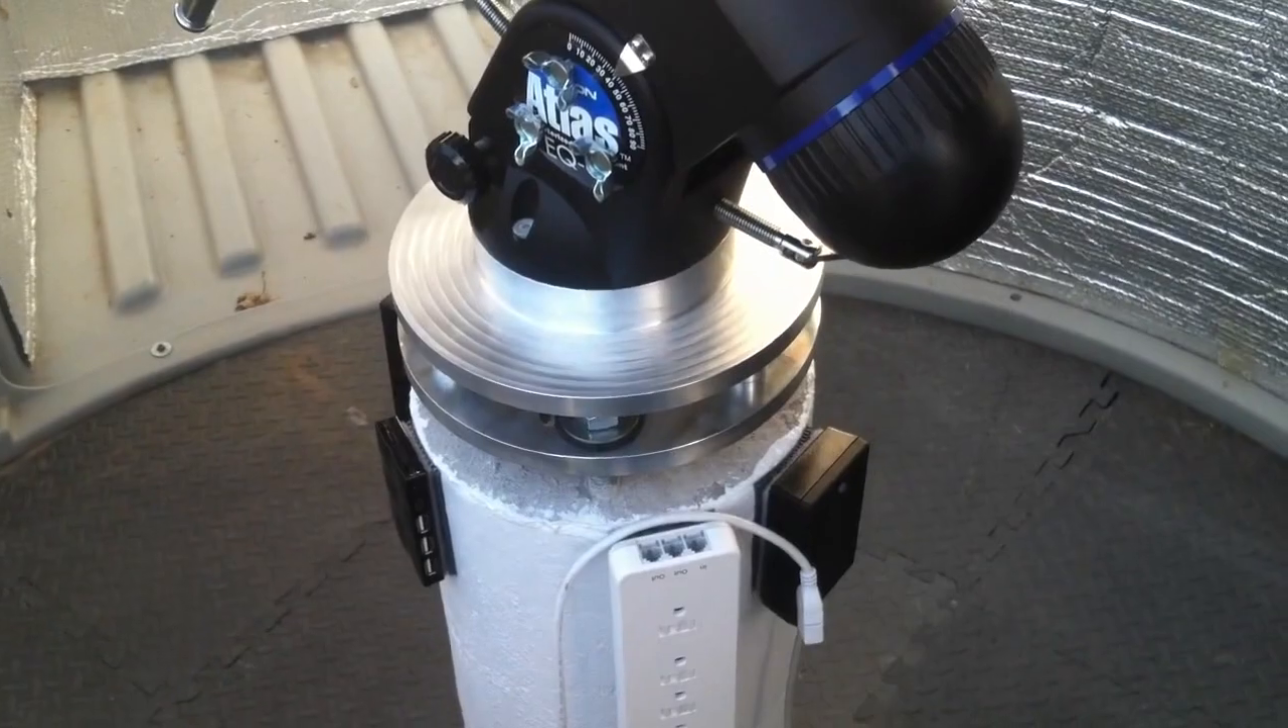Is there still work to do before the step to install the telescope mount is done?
No.